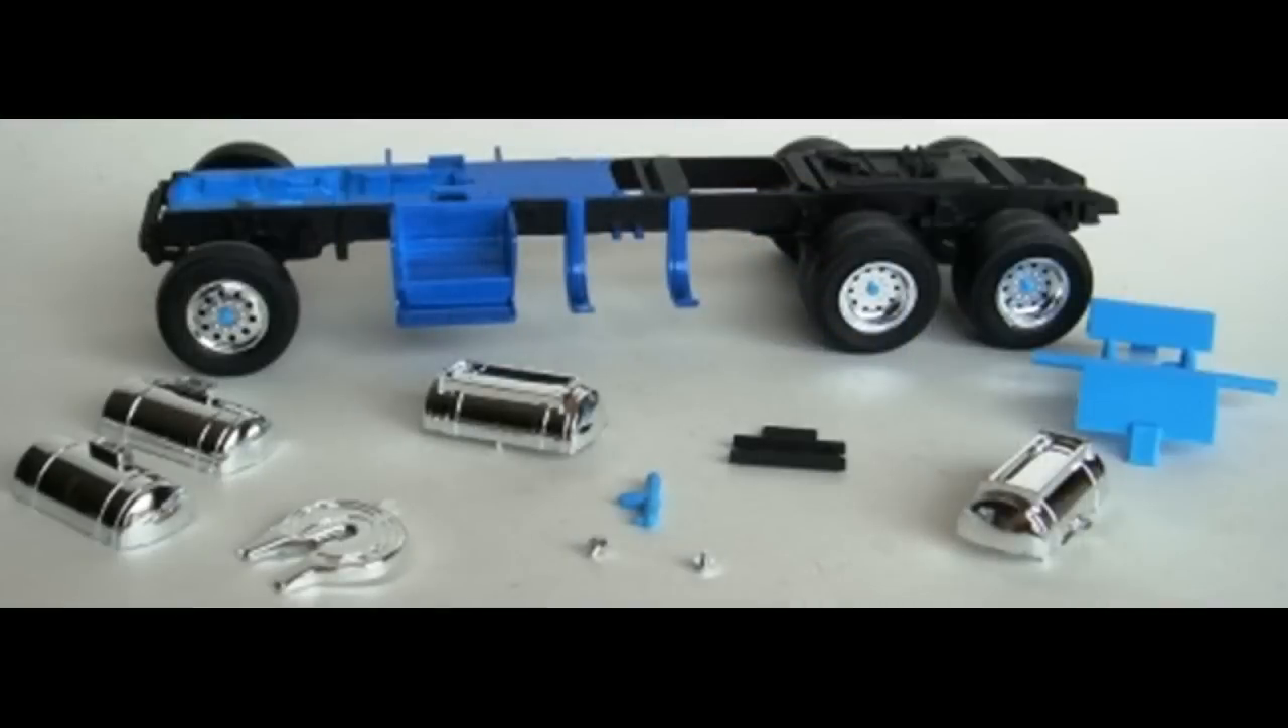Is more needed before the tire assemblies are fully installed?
No.